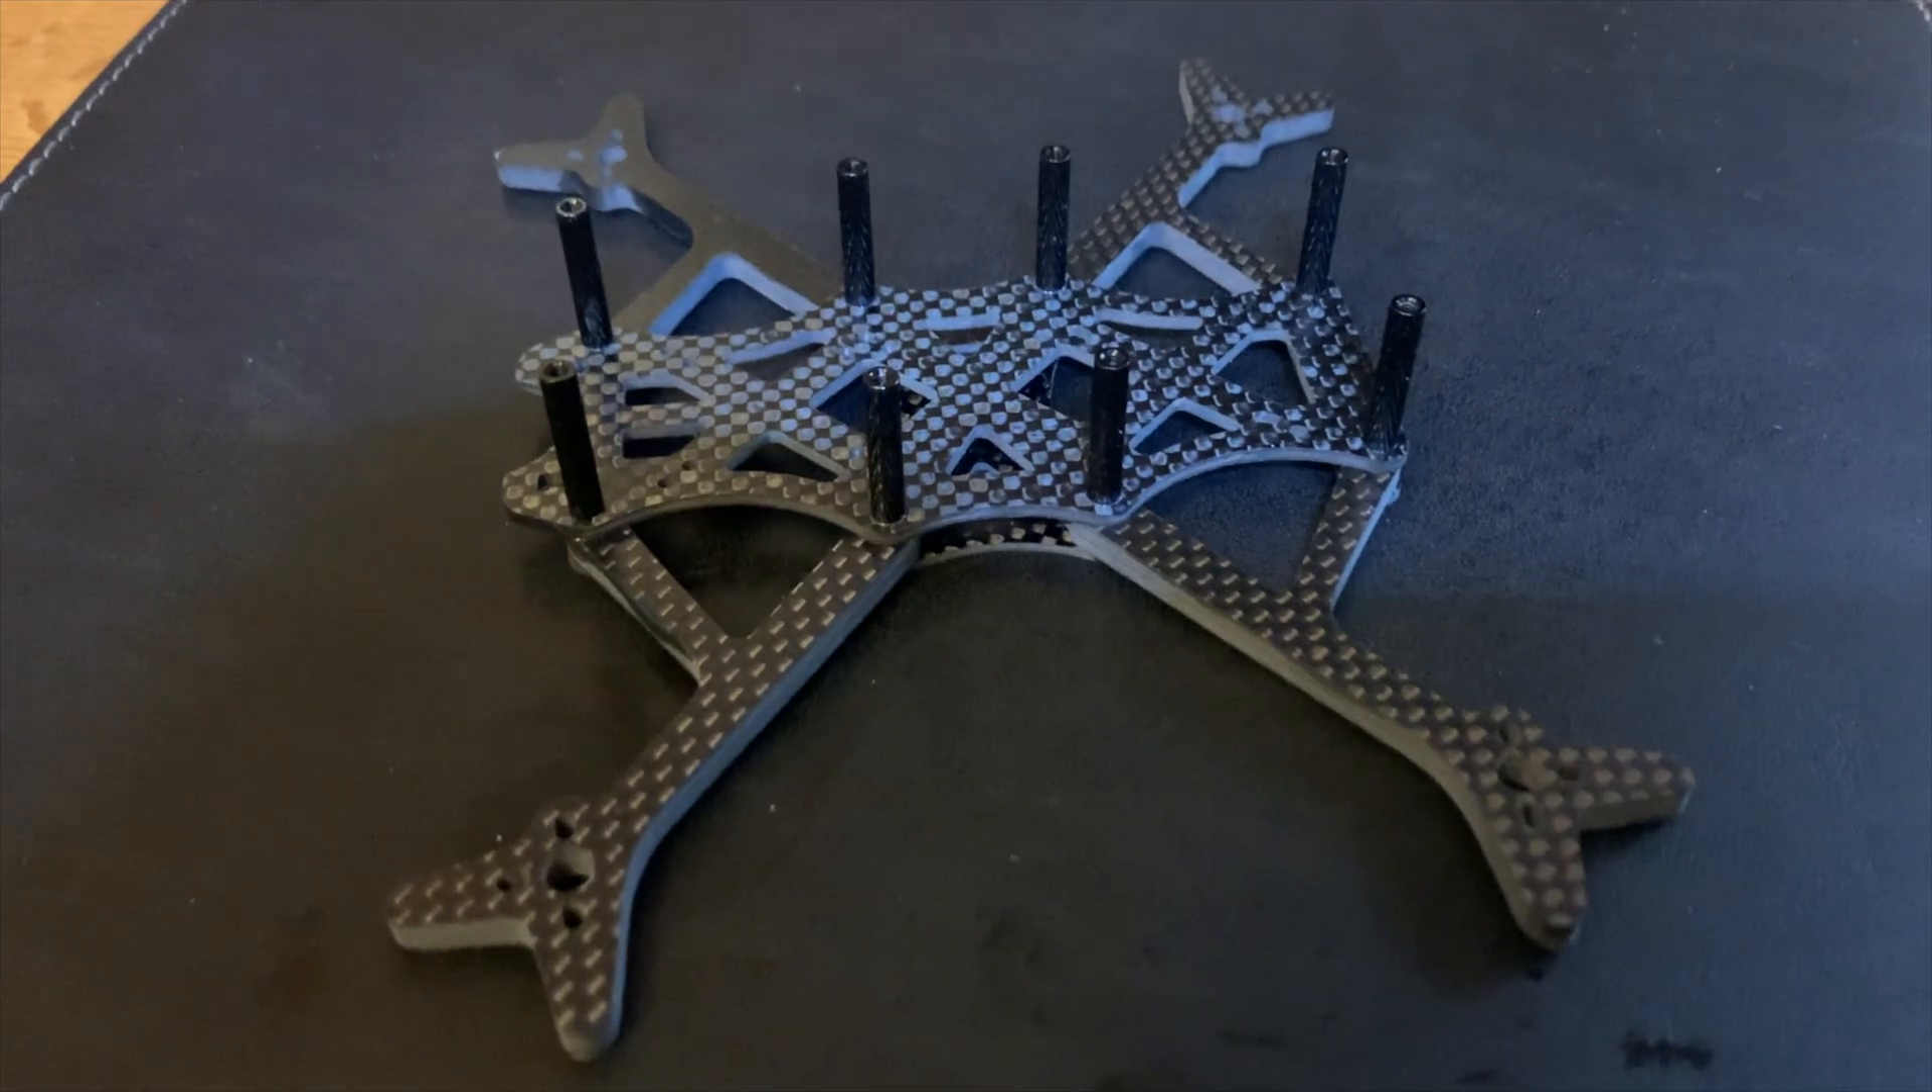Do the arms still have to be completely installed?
No.